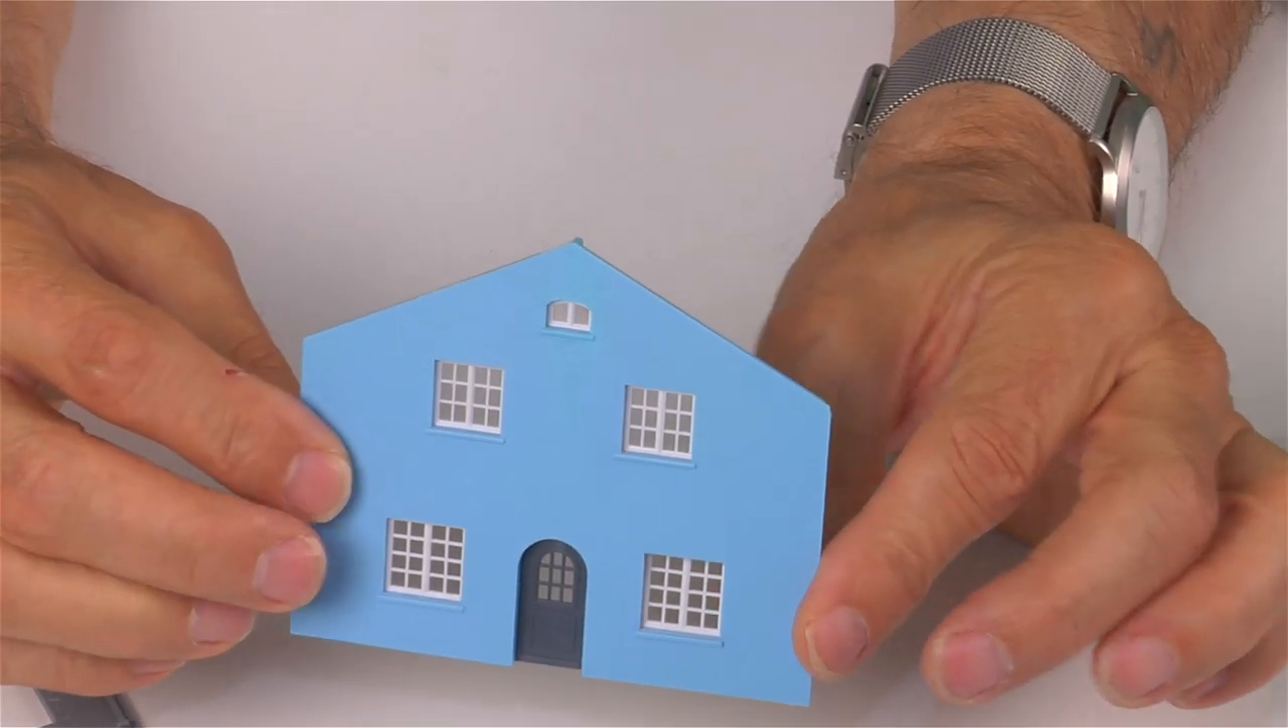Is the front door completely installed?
Yes.